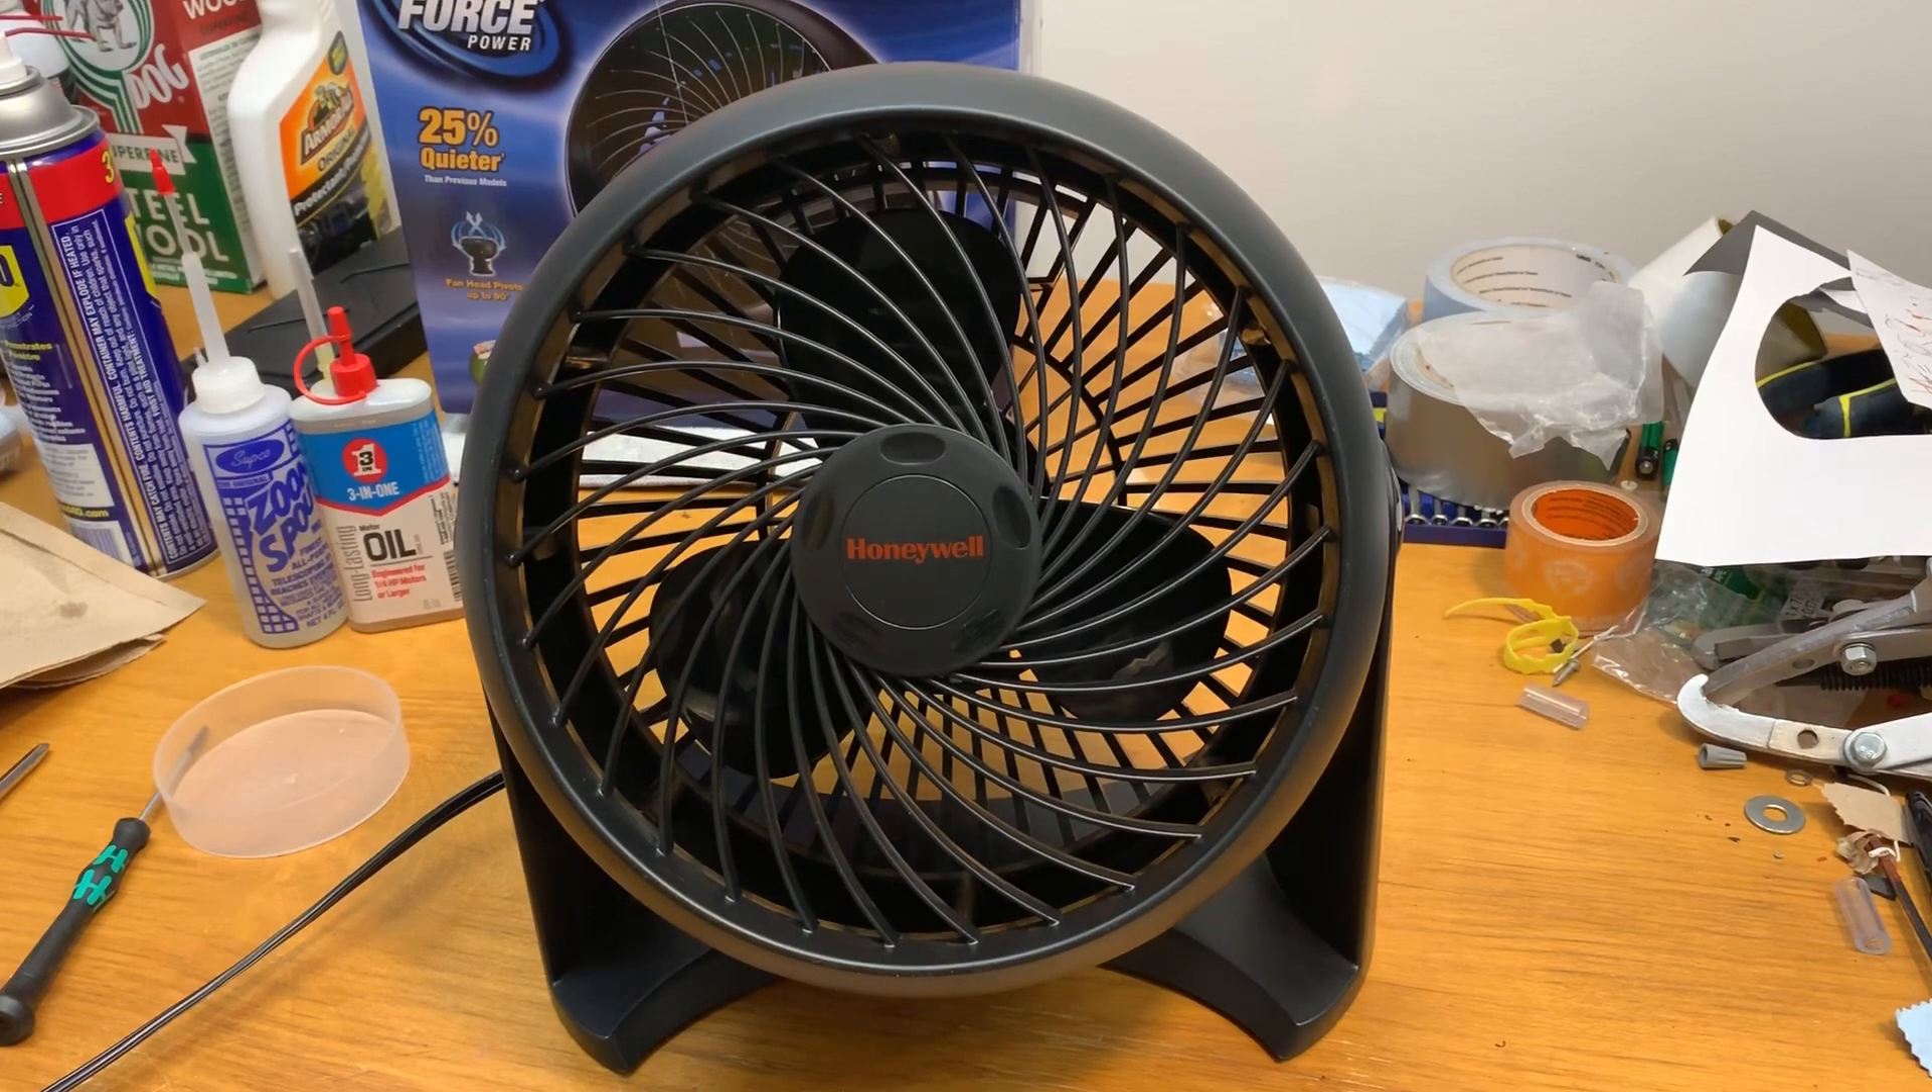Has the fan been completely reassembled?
Yes.